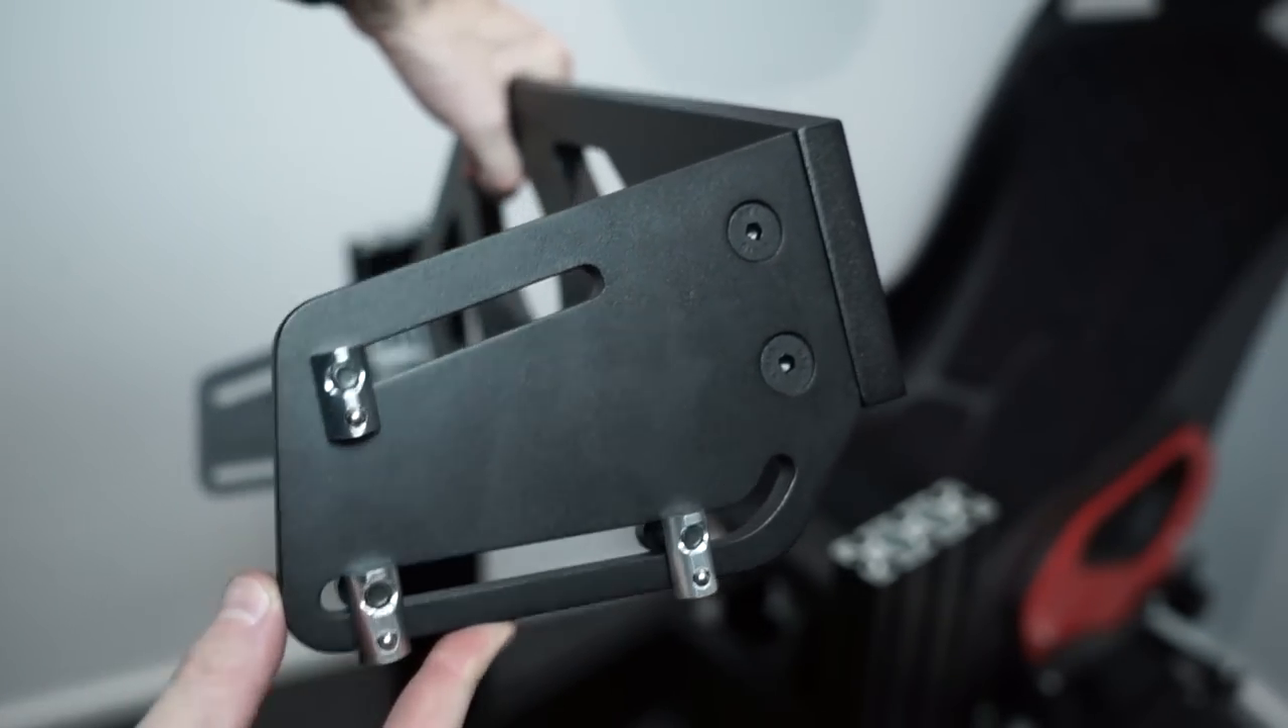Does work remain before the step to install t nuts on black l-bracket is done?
No.